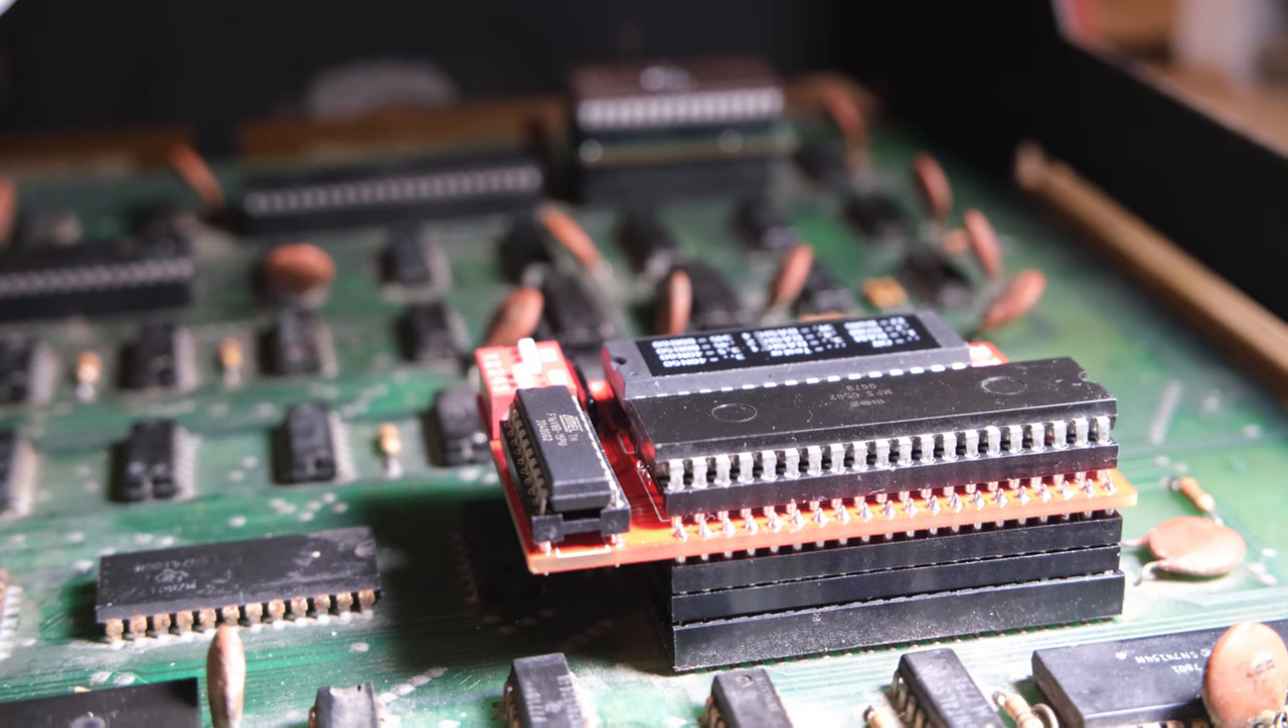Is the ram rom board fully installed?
Yes.